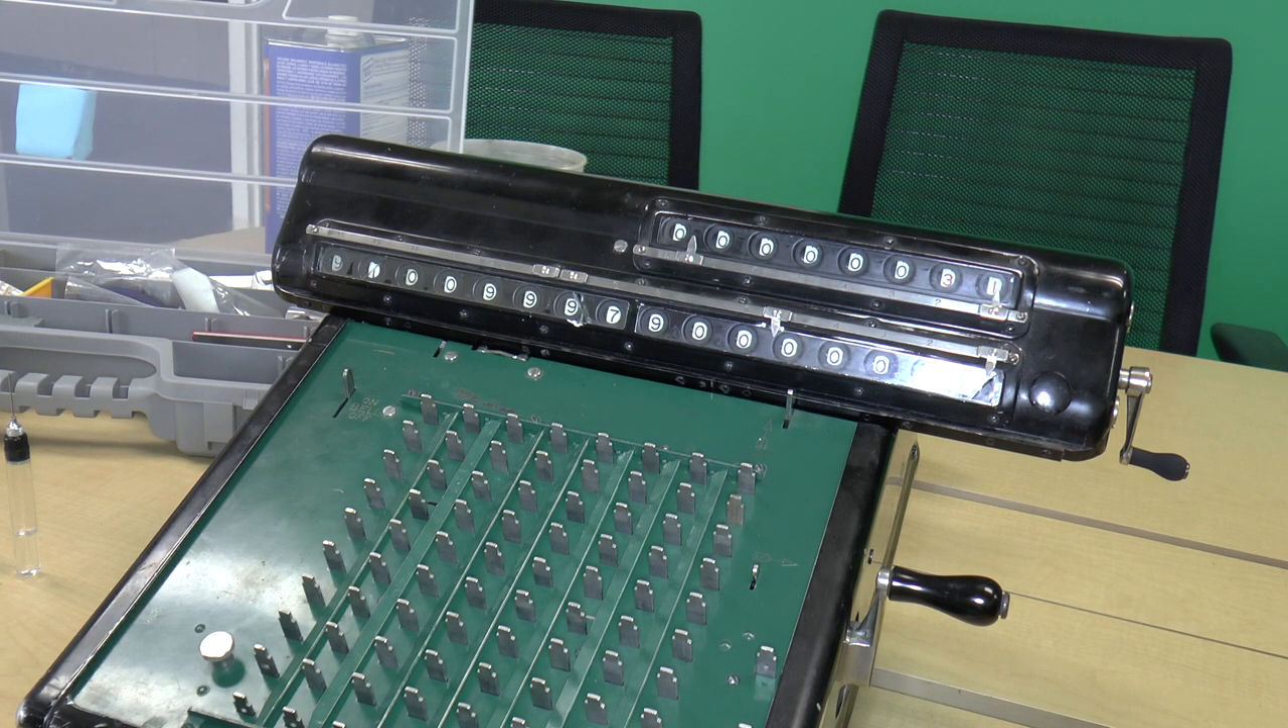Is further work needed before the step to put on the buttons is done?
Yes.